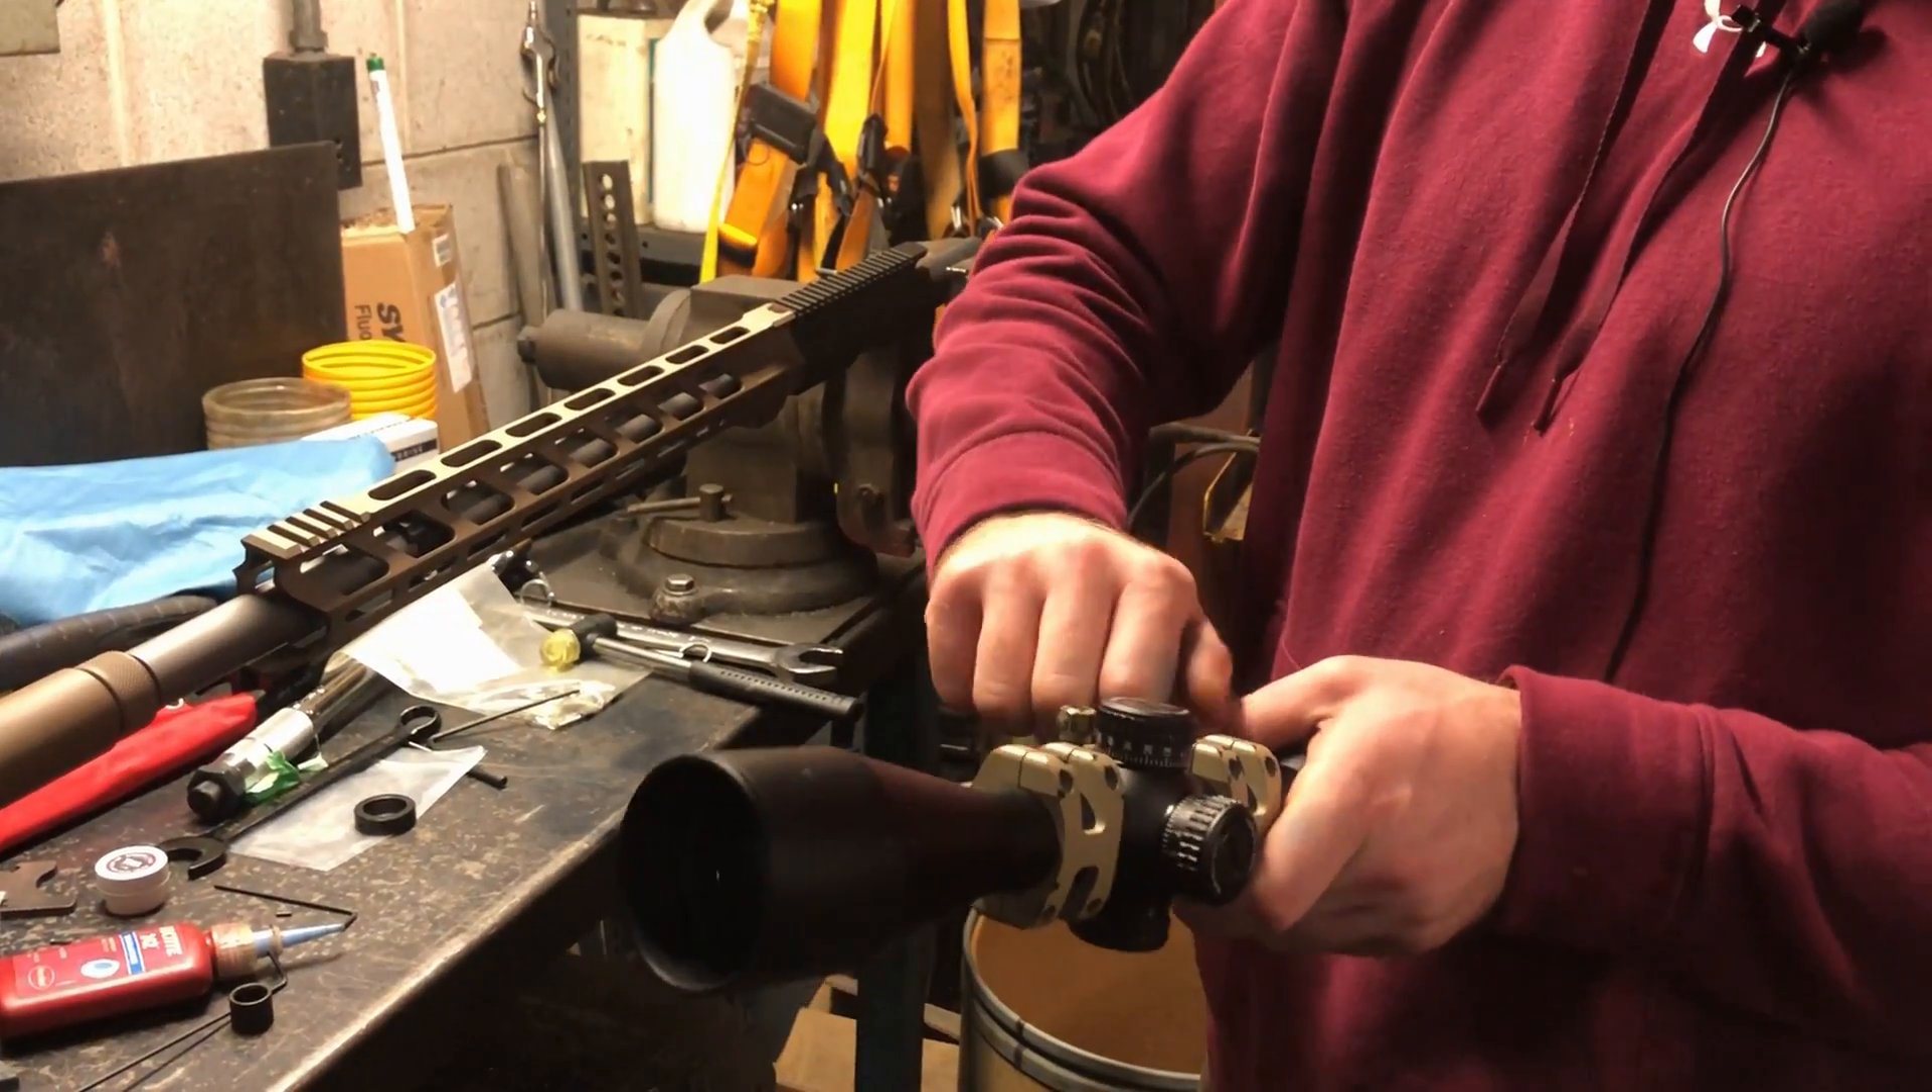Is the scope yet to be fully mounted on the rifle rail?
Yes.